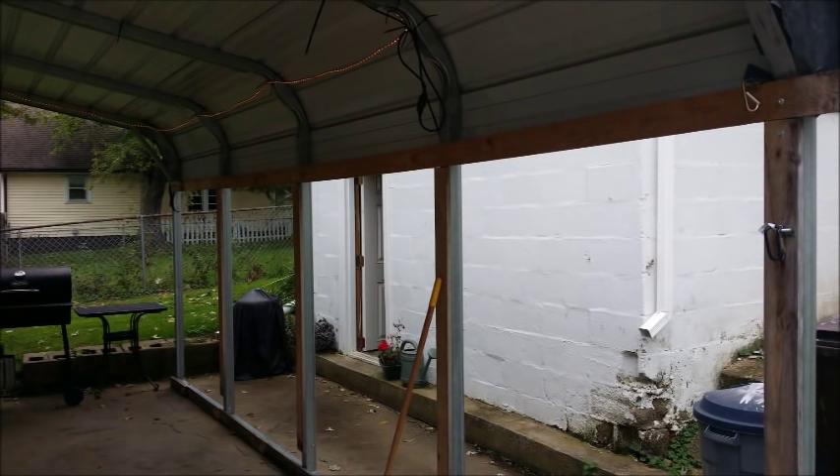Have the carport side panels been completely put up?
No.